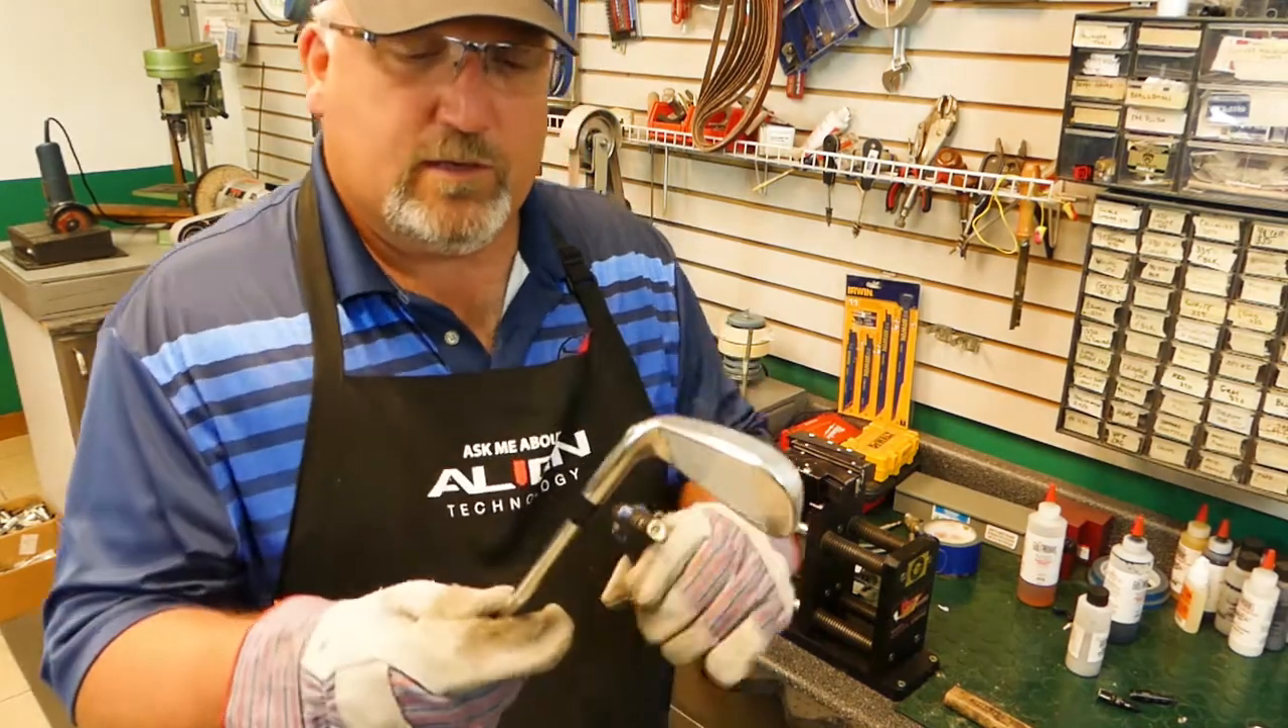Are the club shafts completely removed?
No.